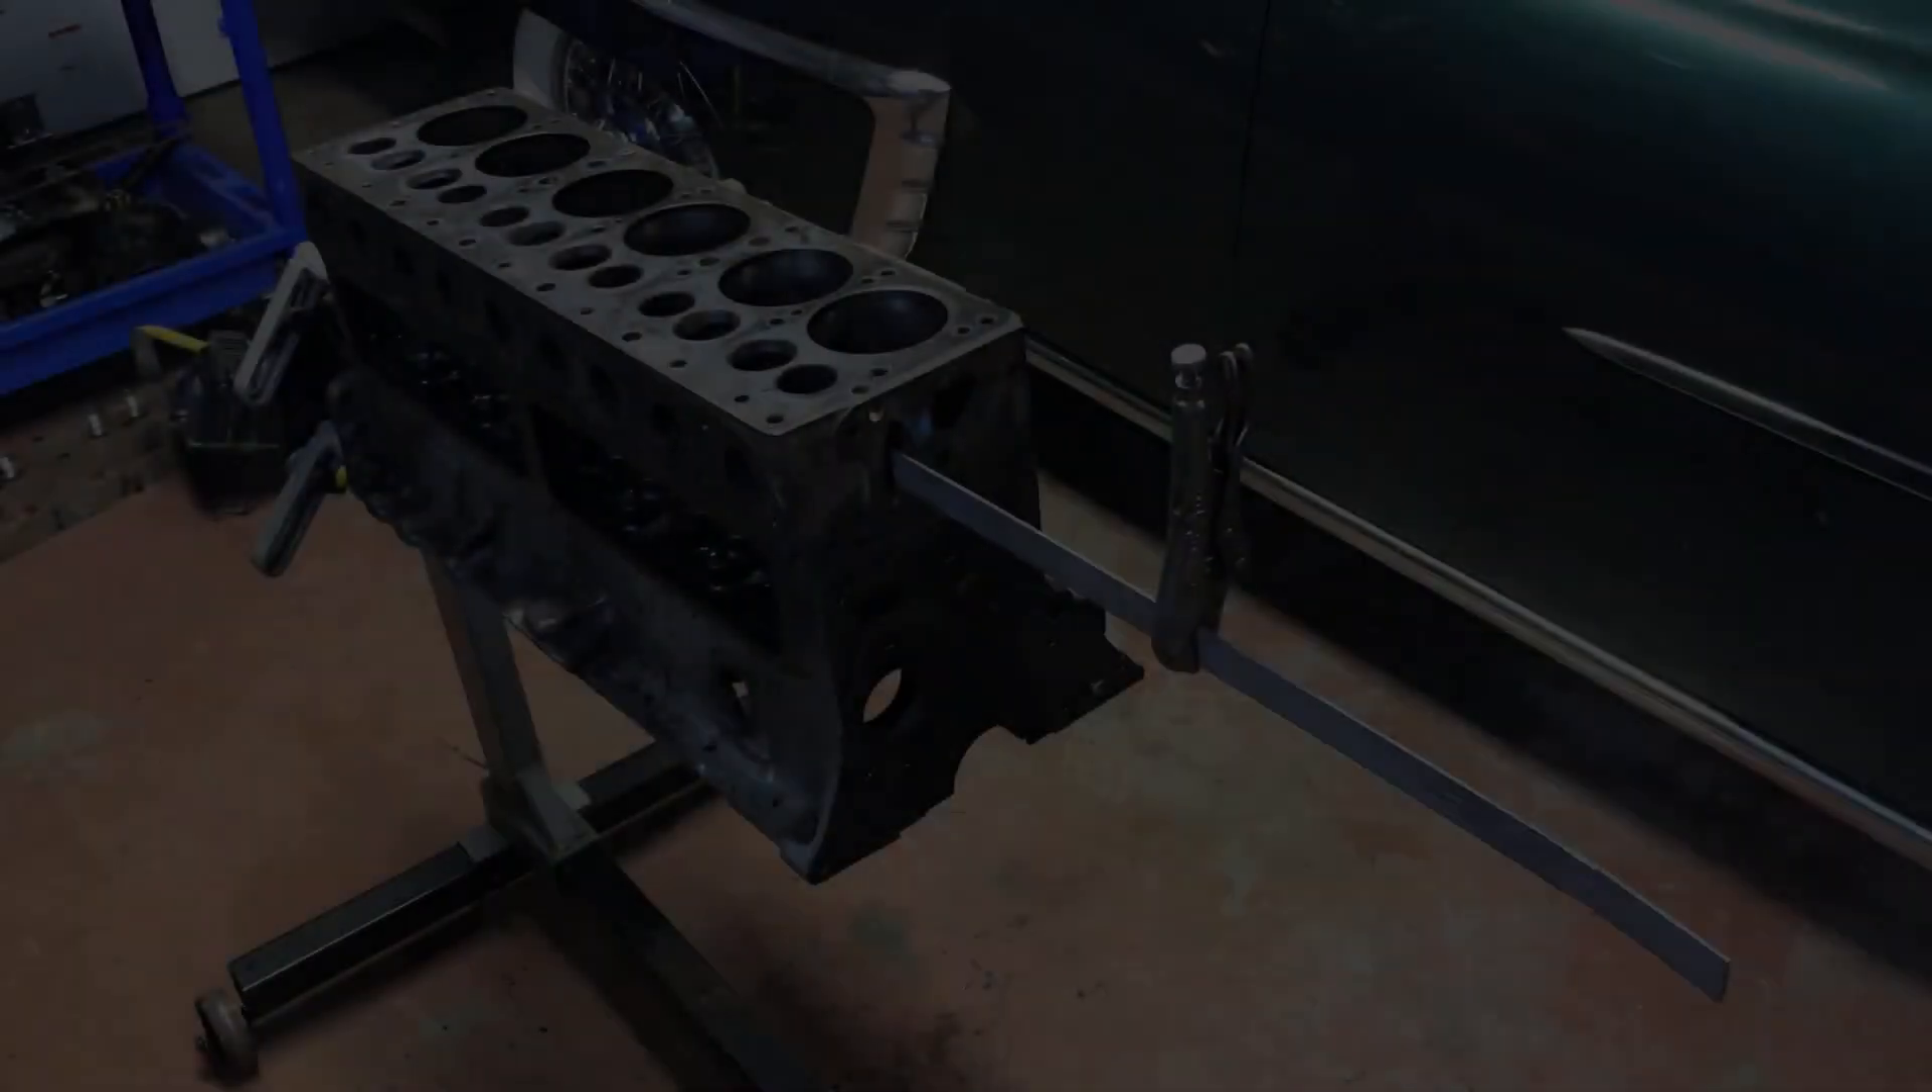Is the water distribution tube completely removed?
No.